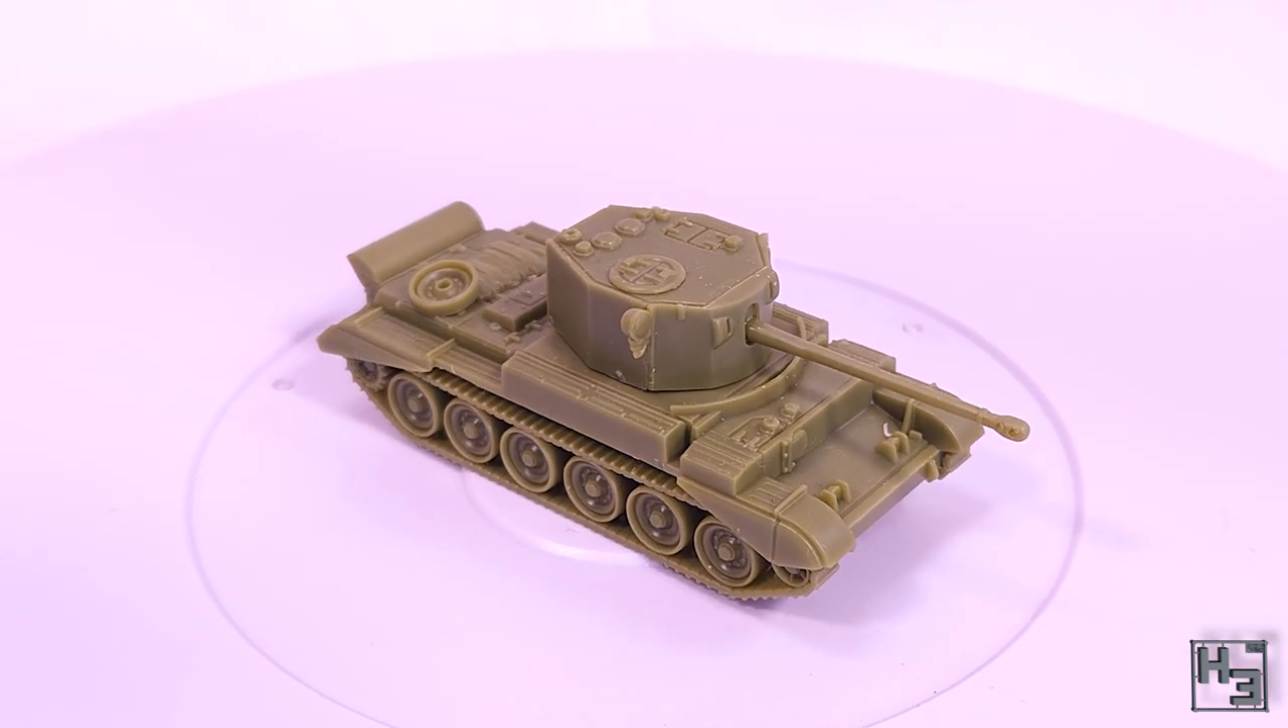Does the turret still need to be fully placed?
No.